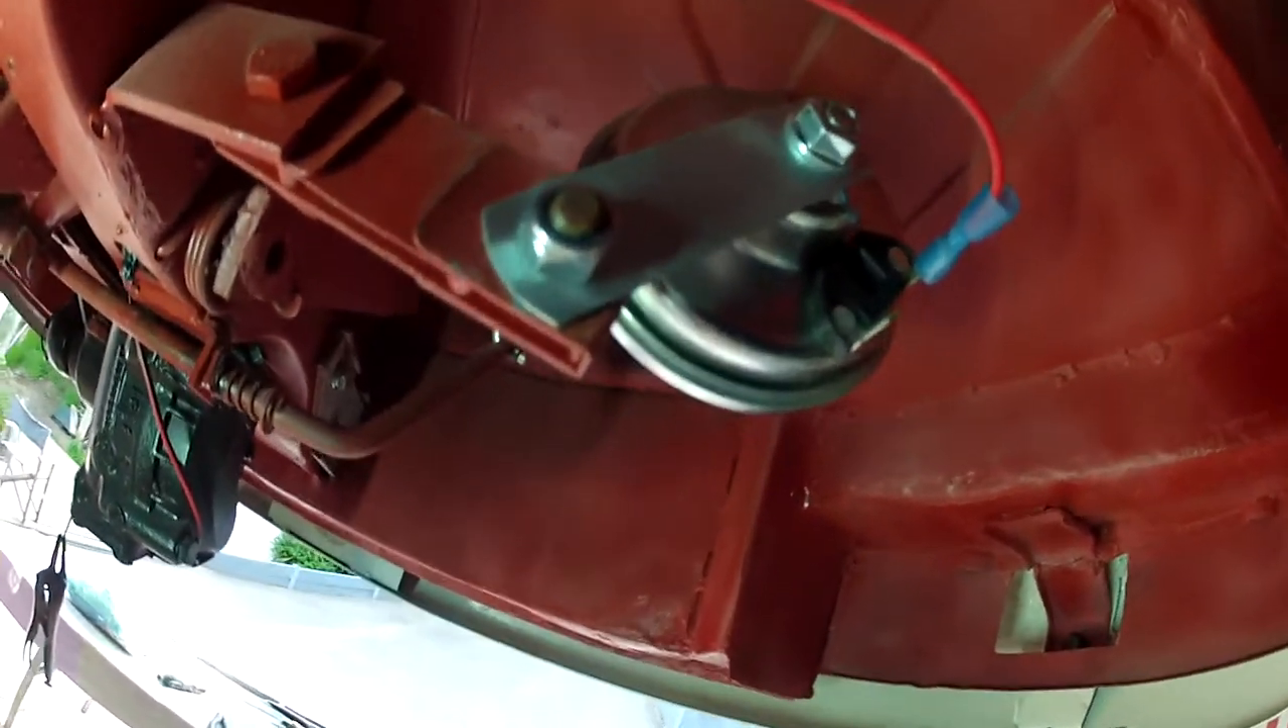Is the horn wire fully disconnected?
No.